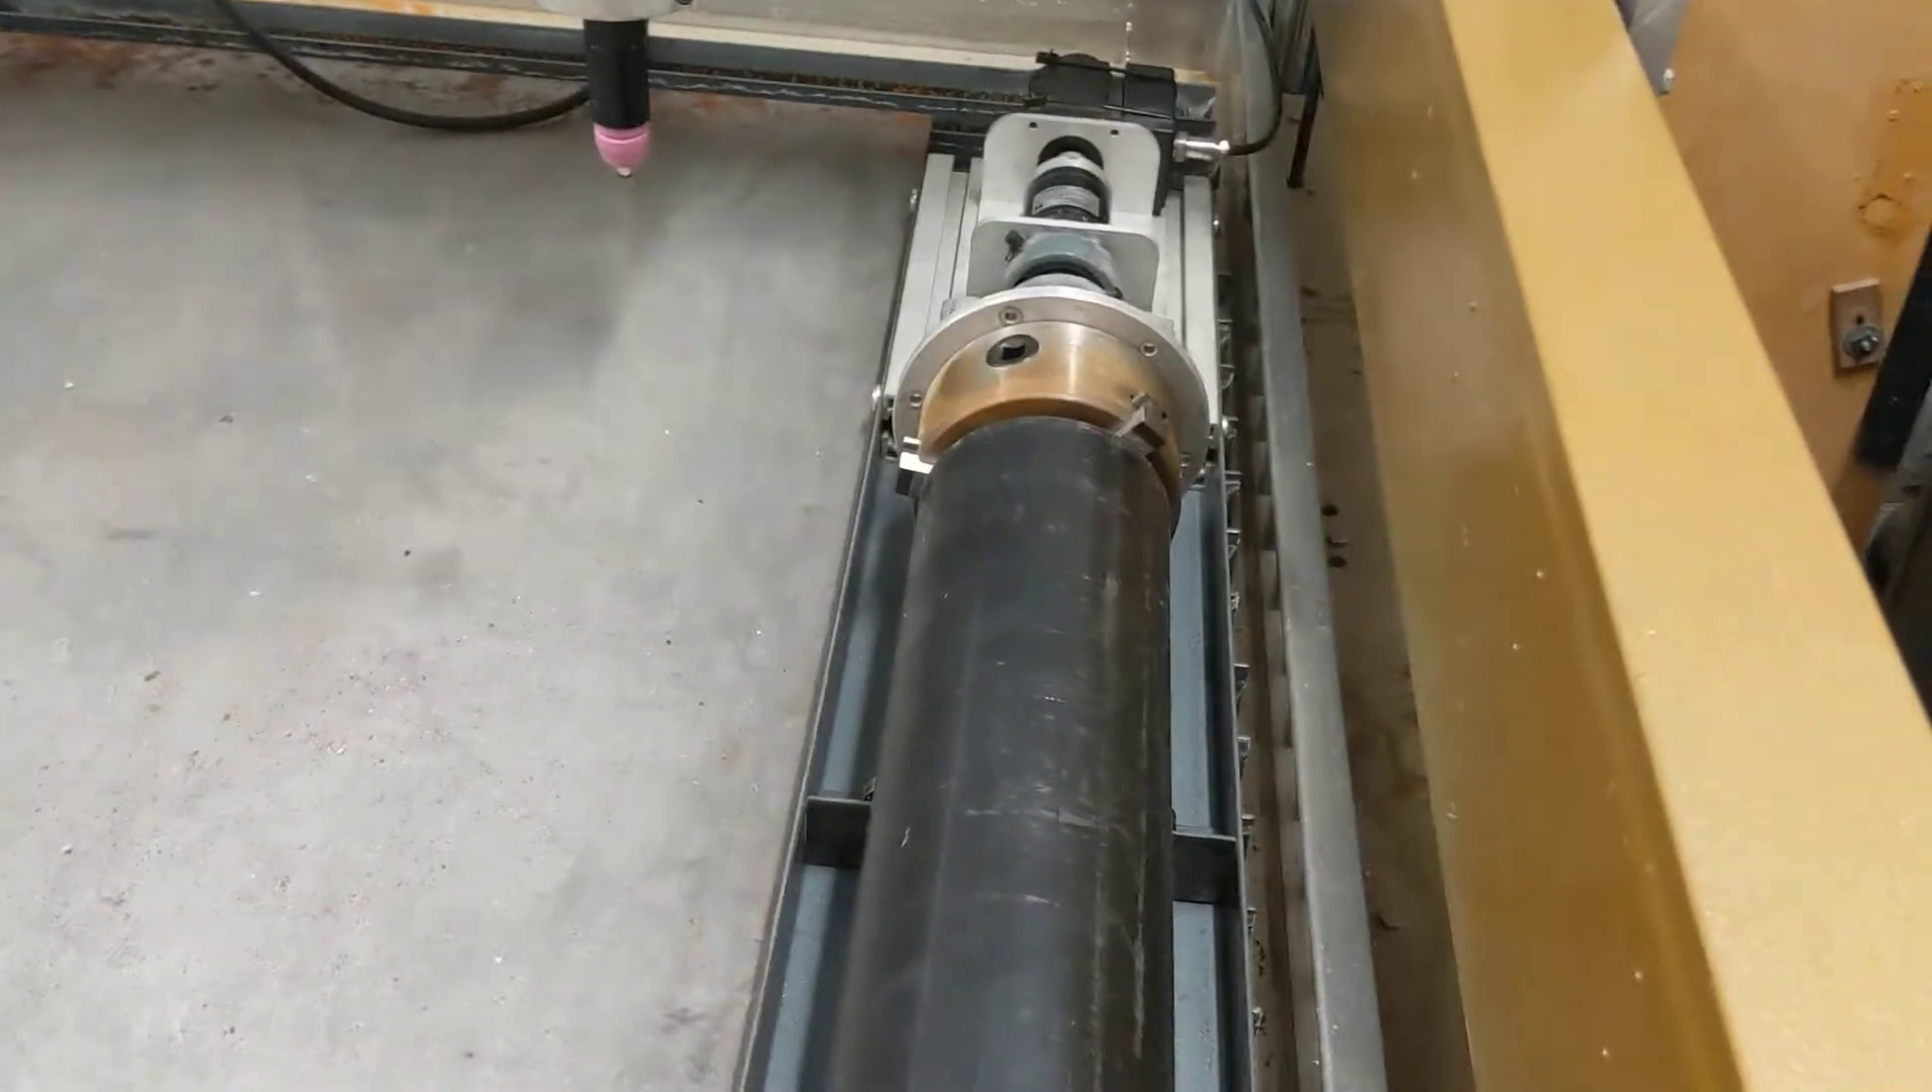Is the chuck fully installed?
Yes.